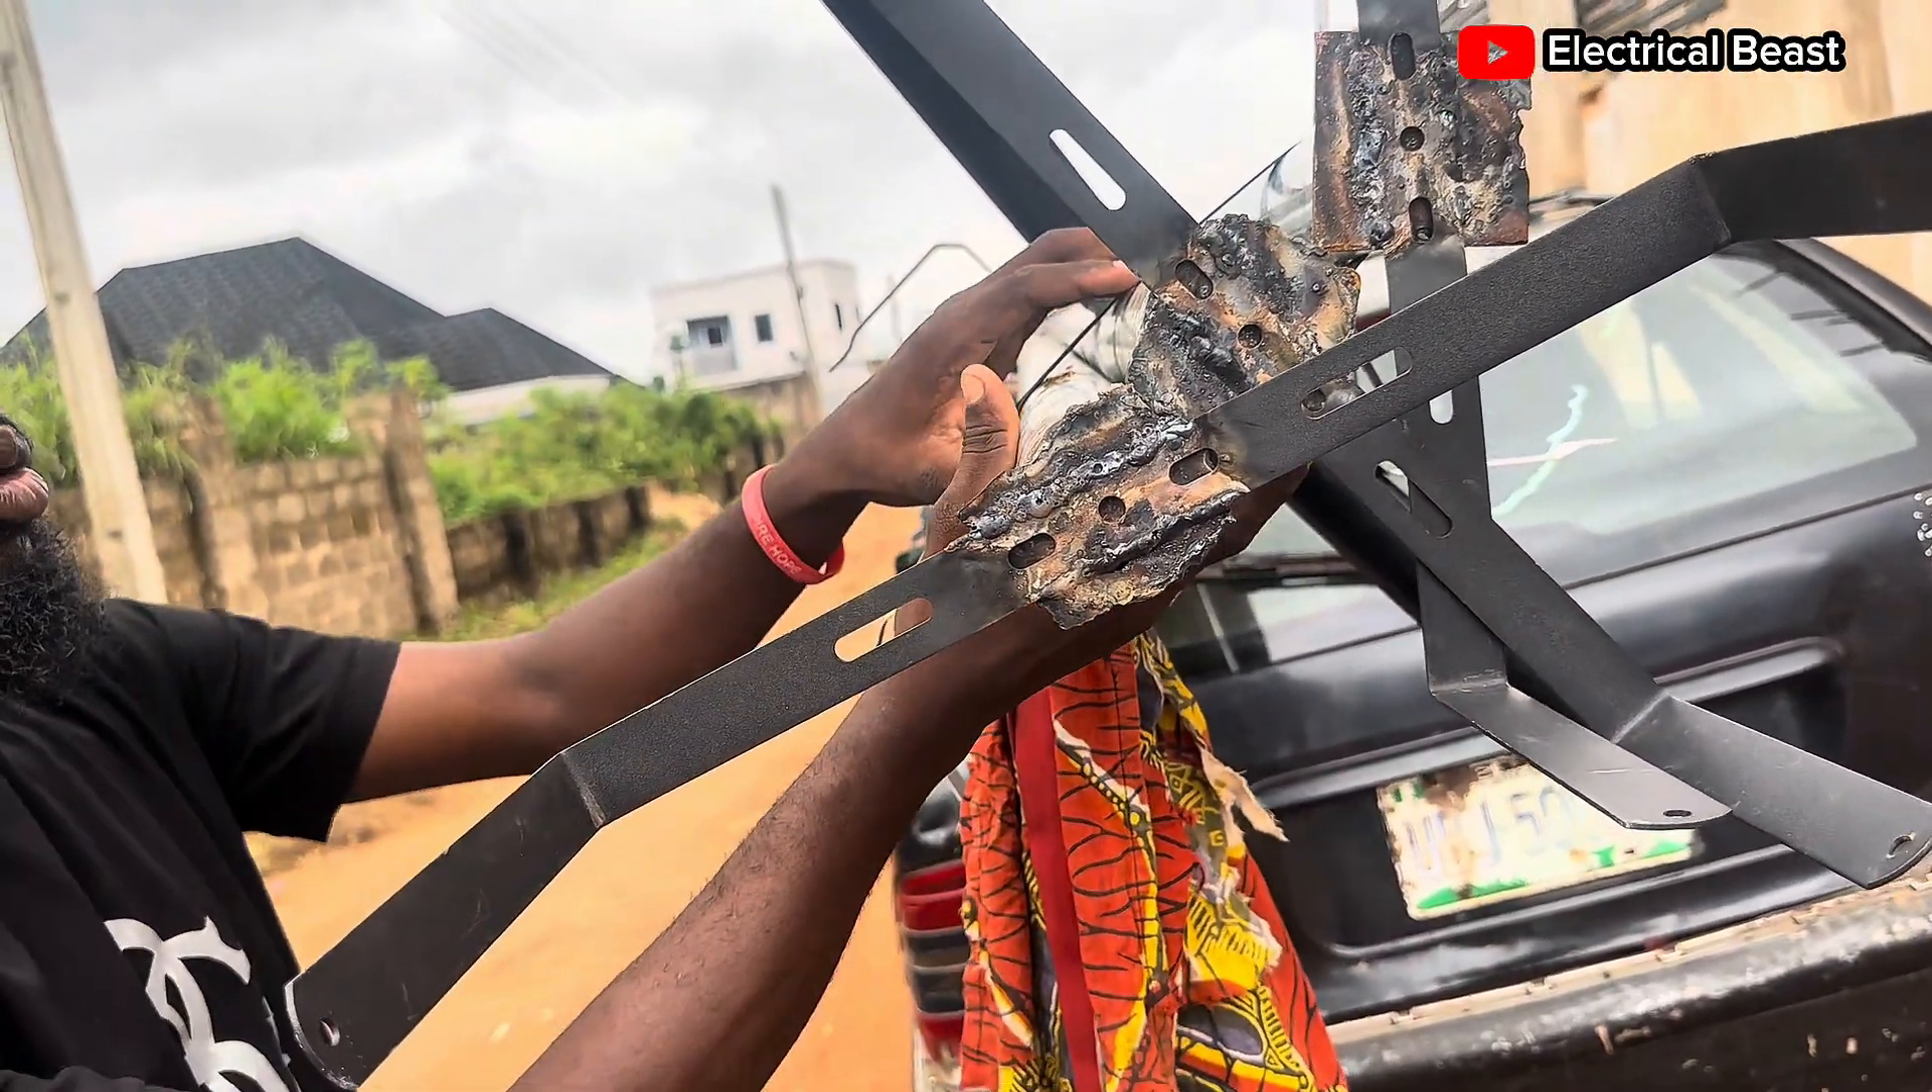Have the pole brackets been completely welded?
Yes.